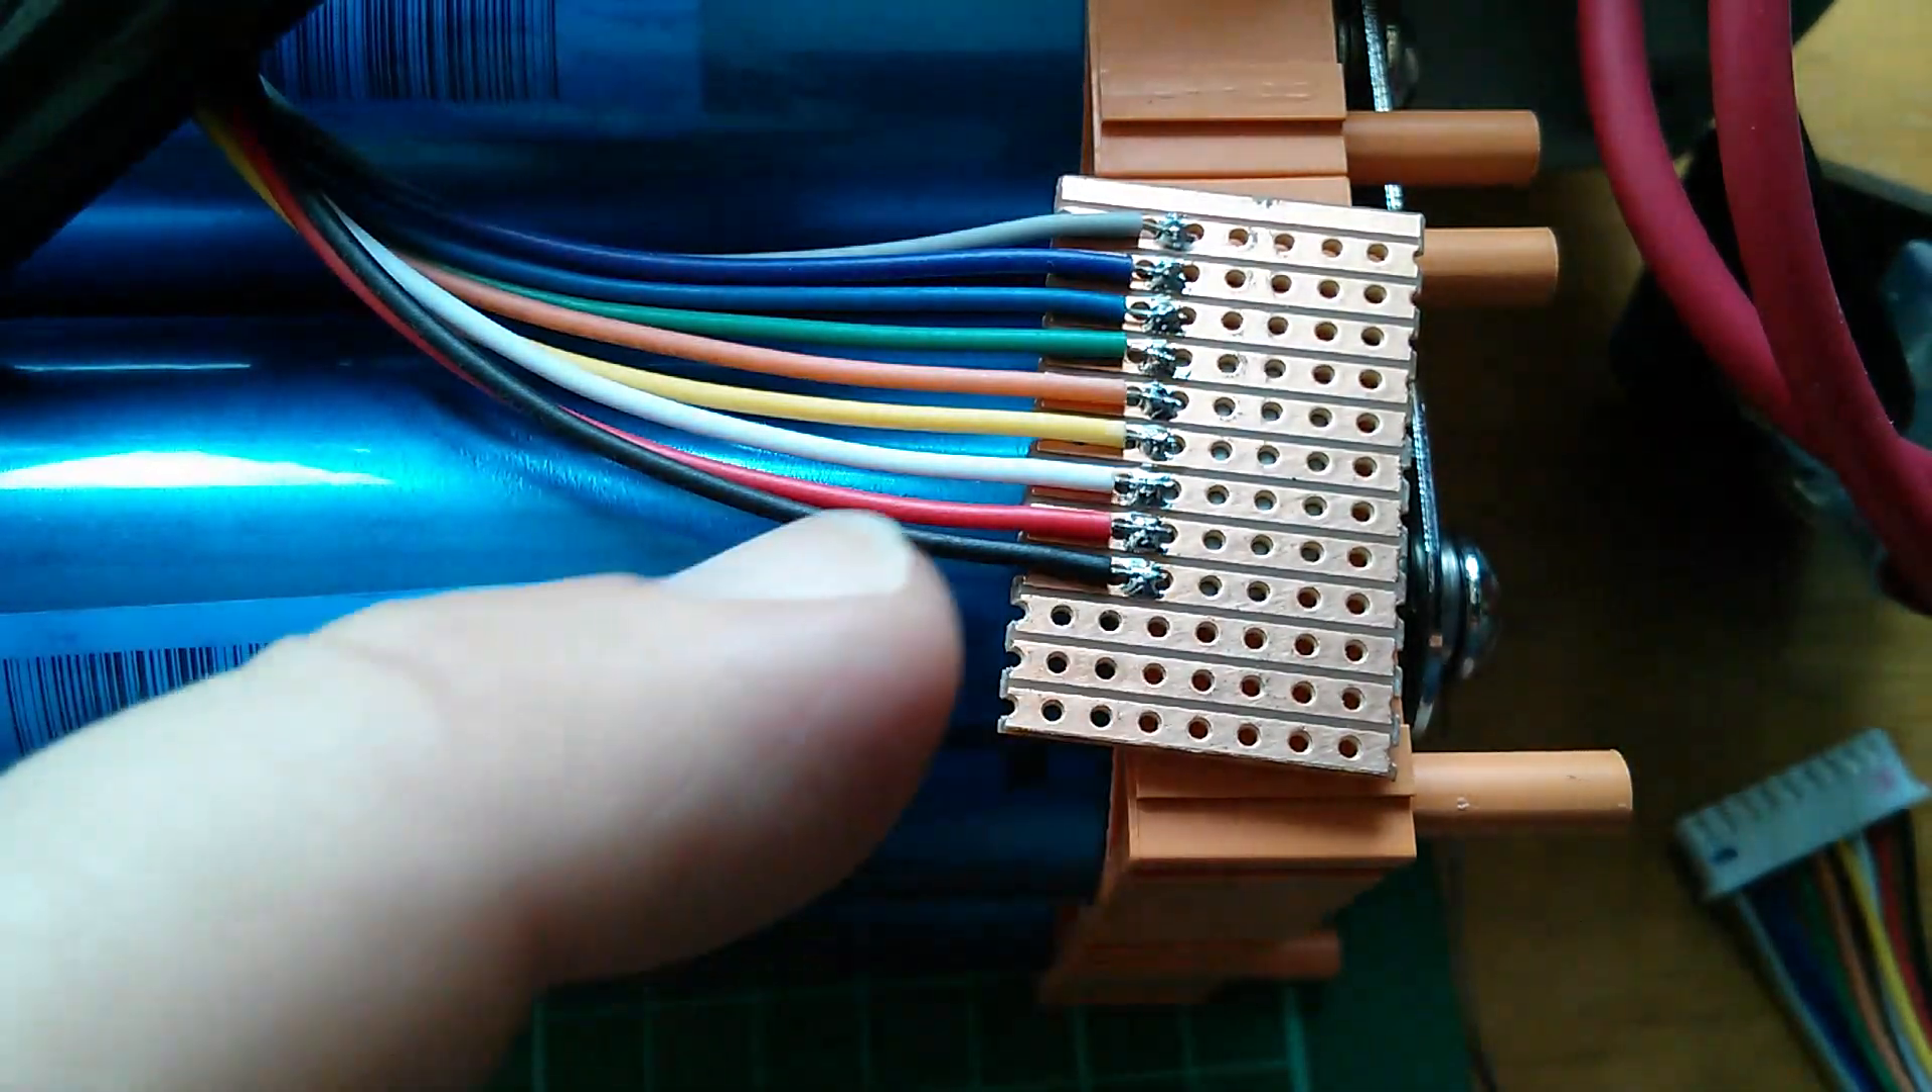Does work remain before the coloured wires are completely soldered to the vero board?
No.